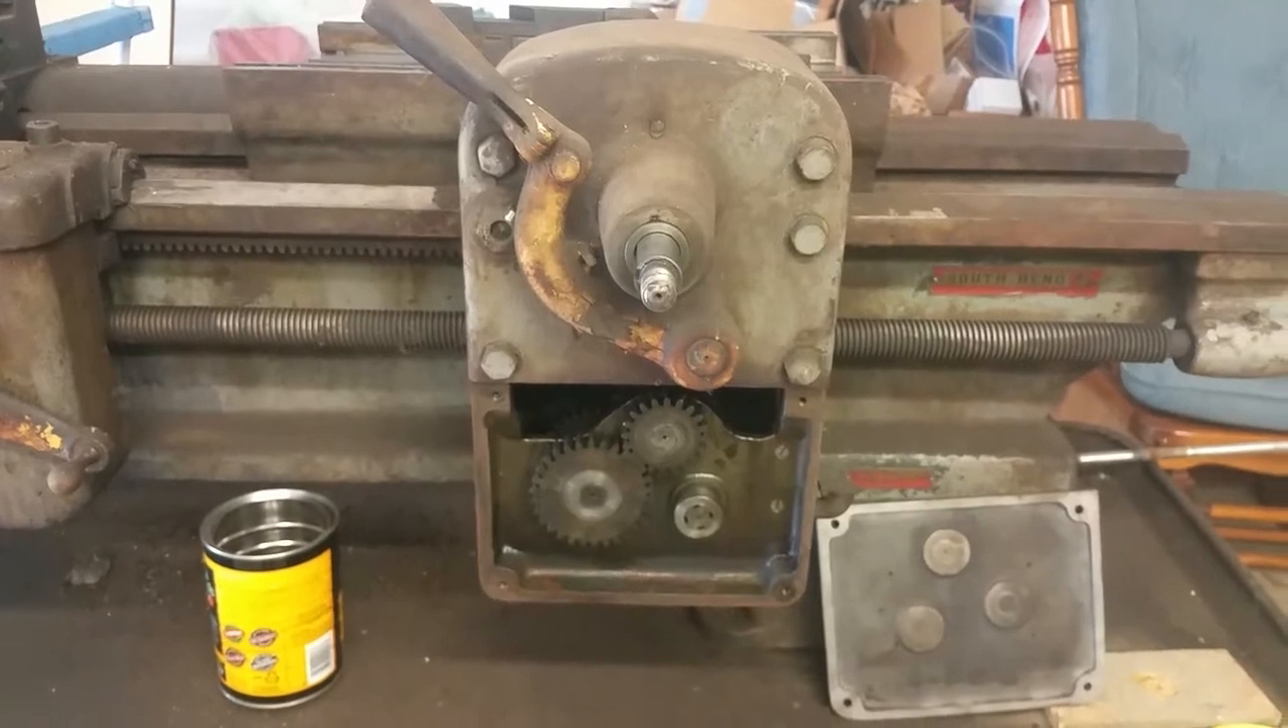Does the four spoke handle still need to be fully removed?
No.